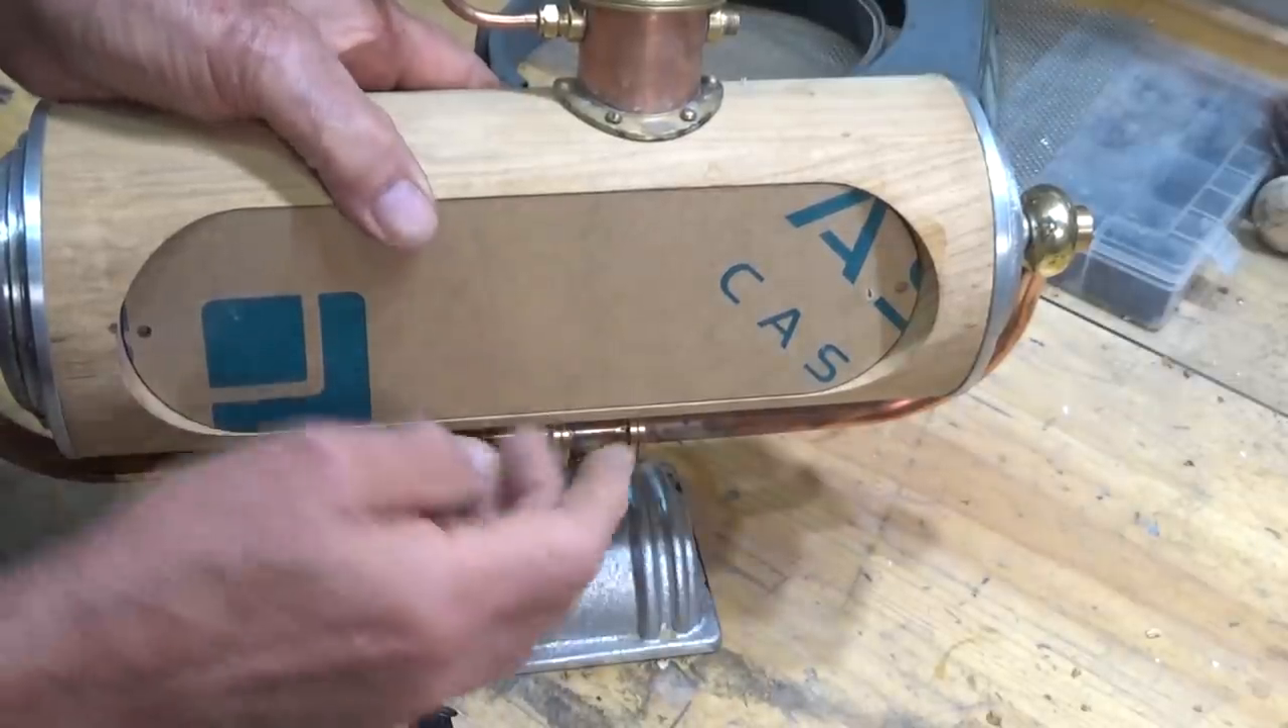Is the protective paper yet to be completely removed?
Yes.